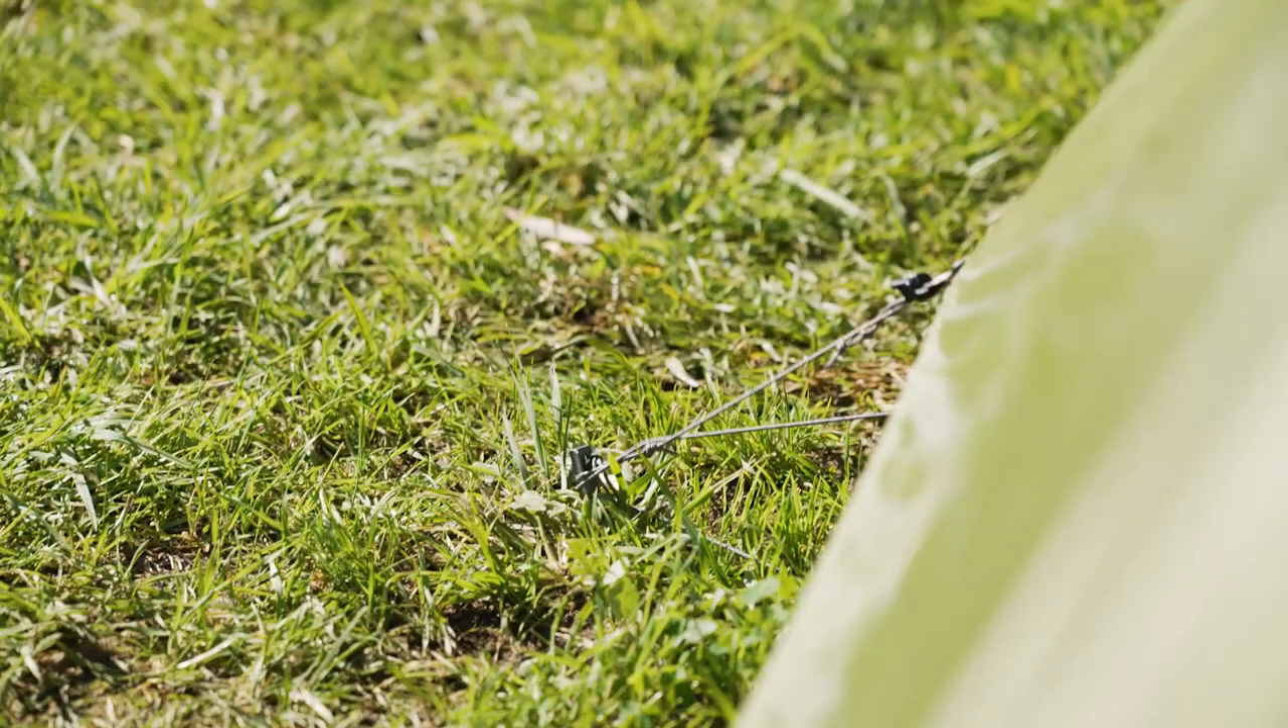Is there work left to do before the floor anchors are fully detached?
Yes.